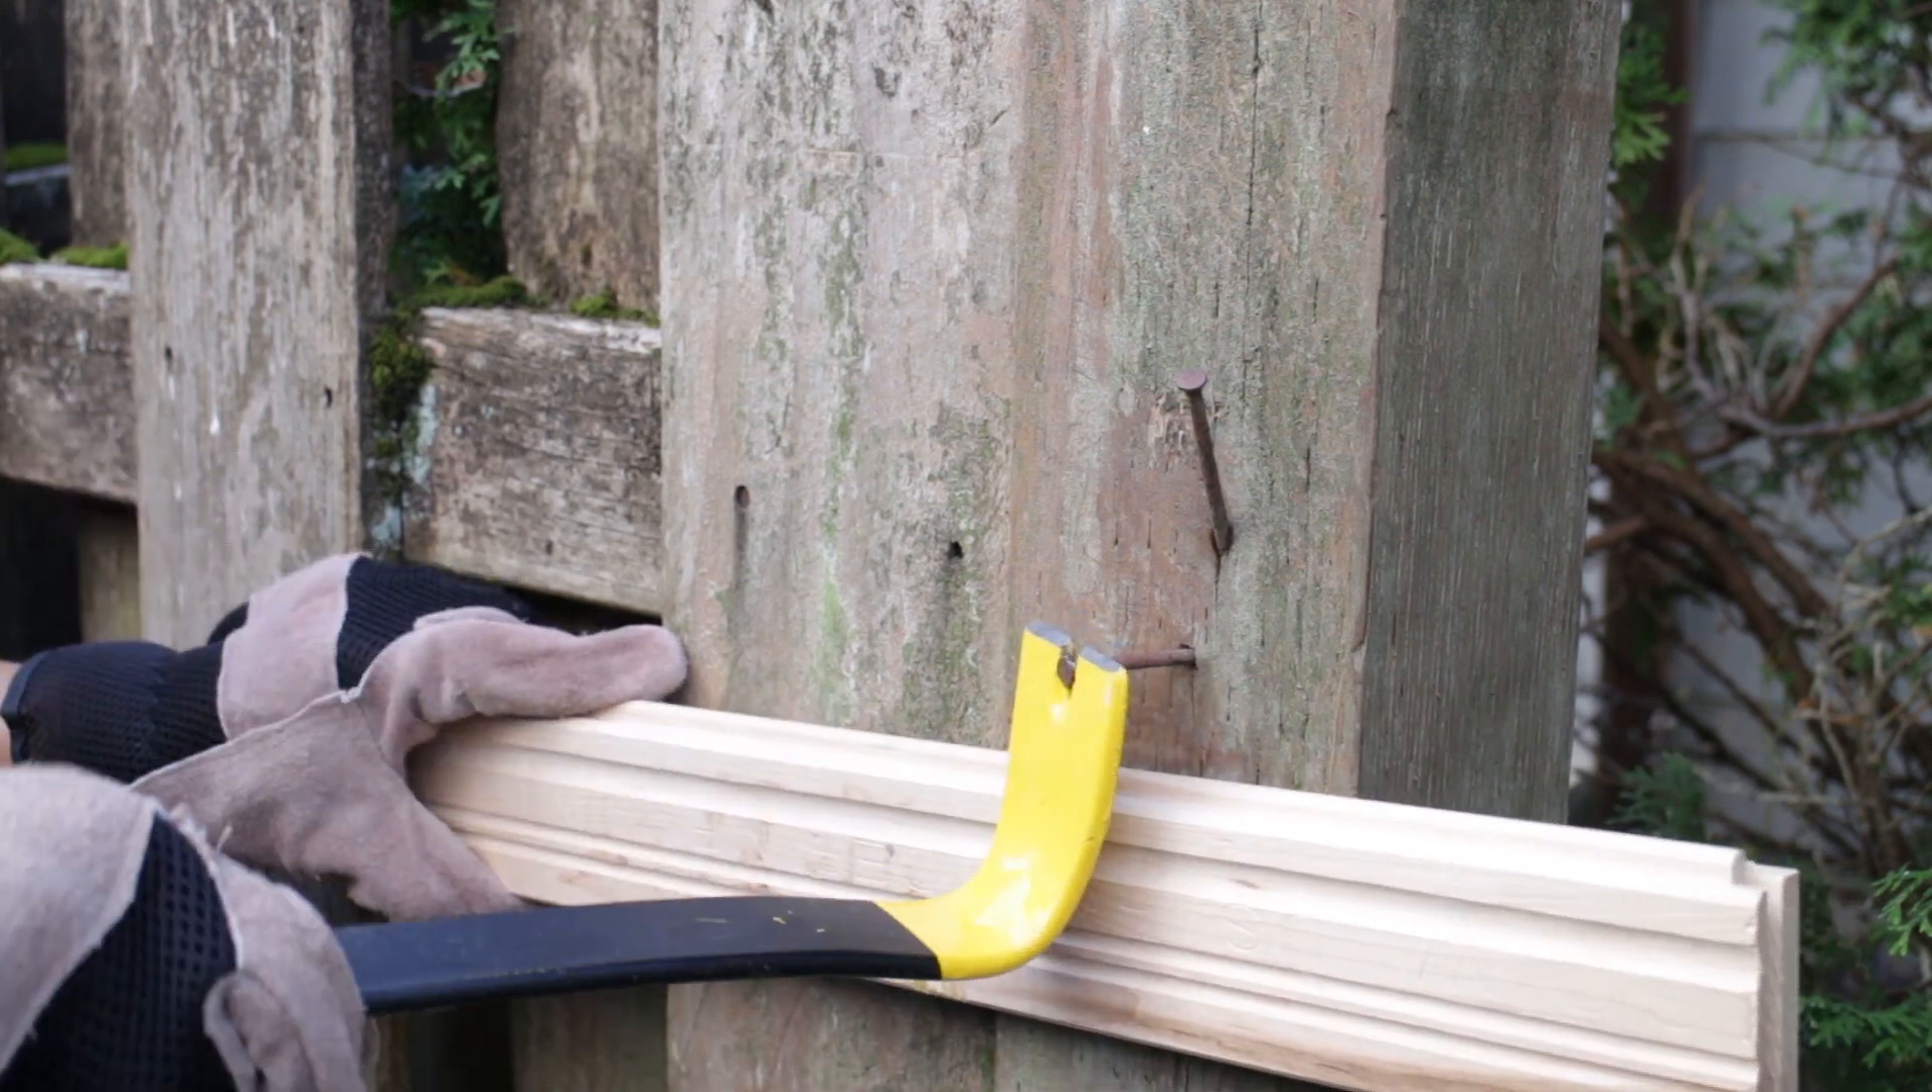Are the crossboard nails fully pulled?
No.